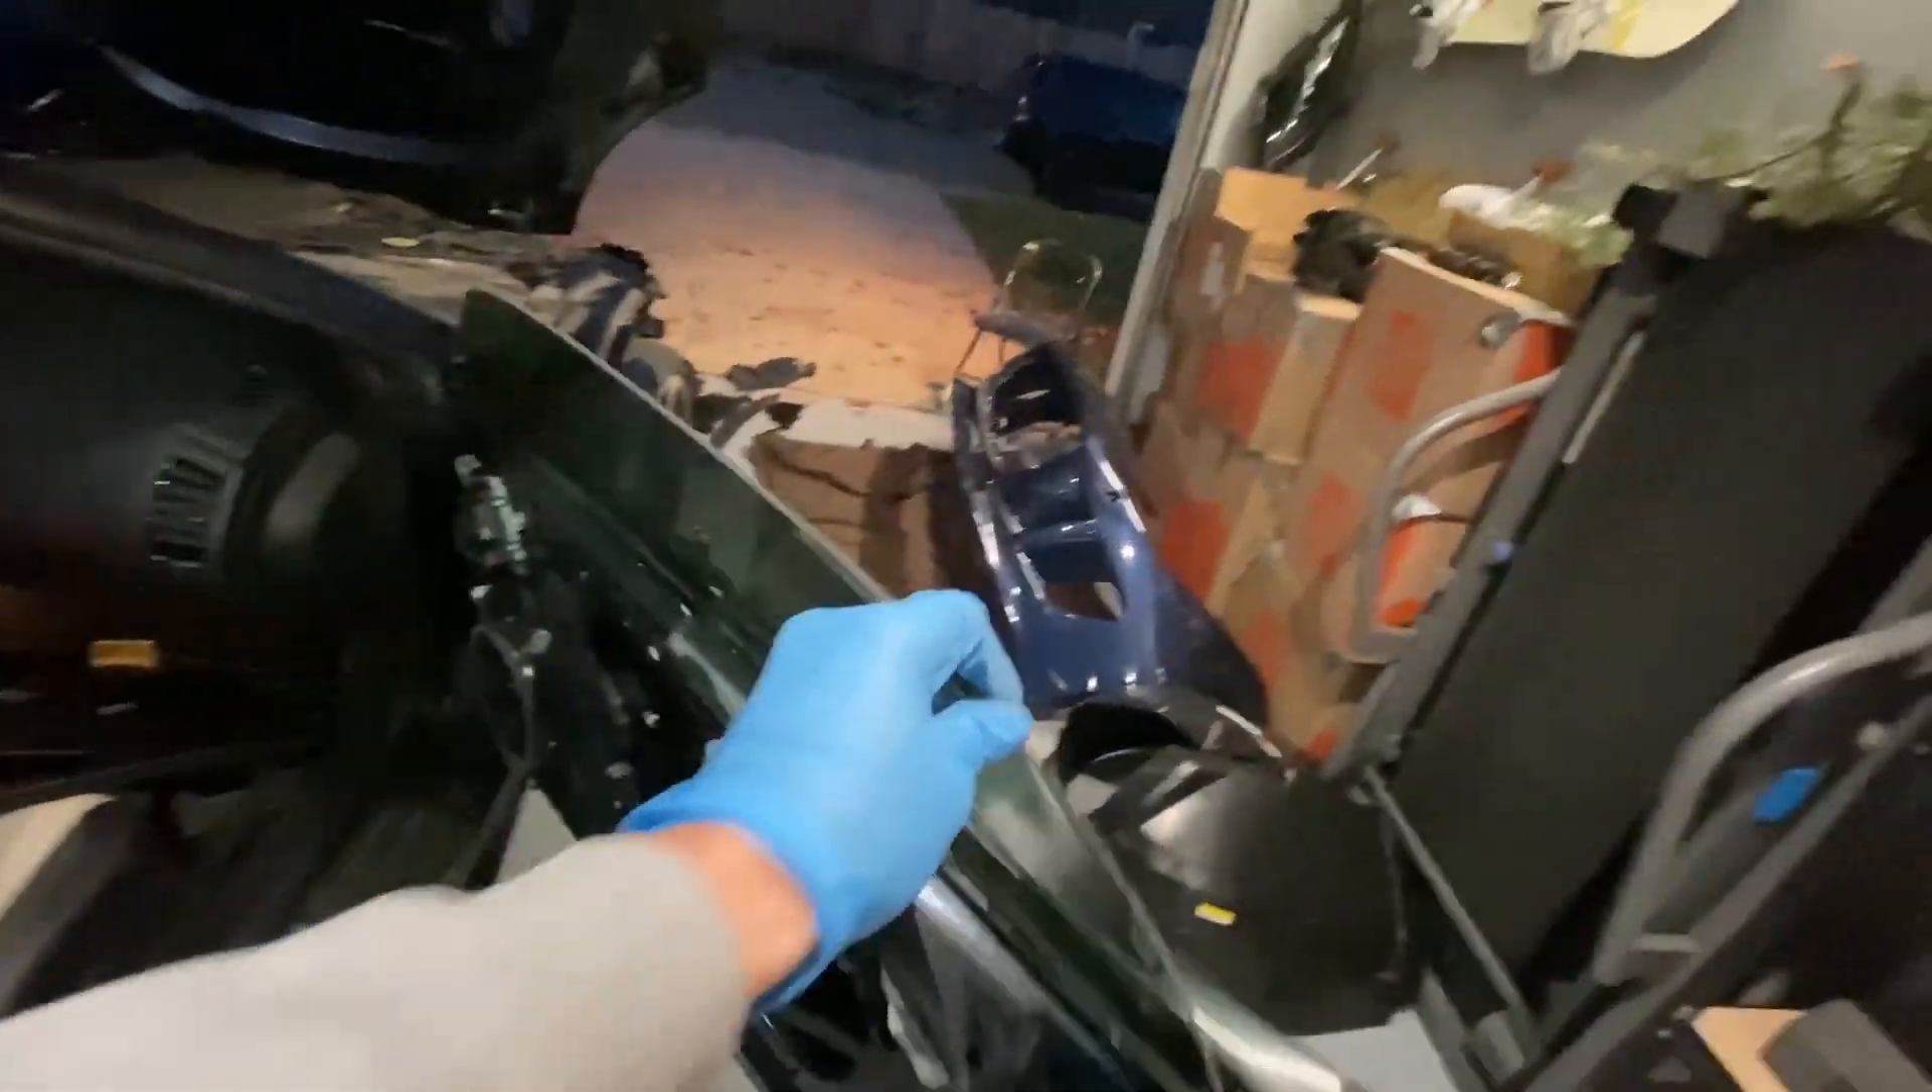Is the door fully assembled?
No.